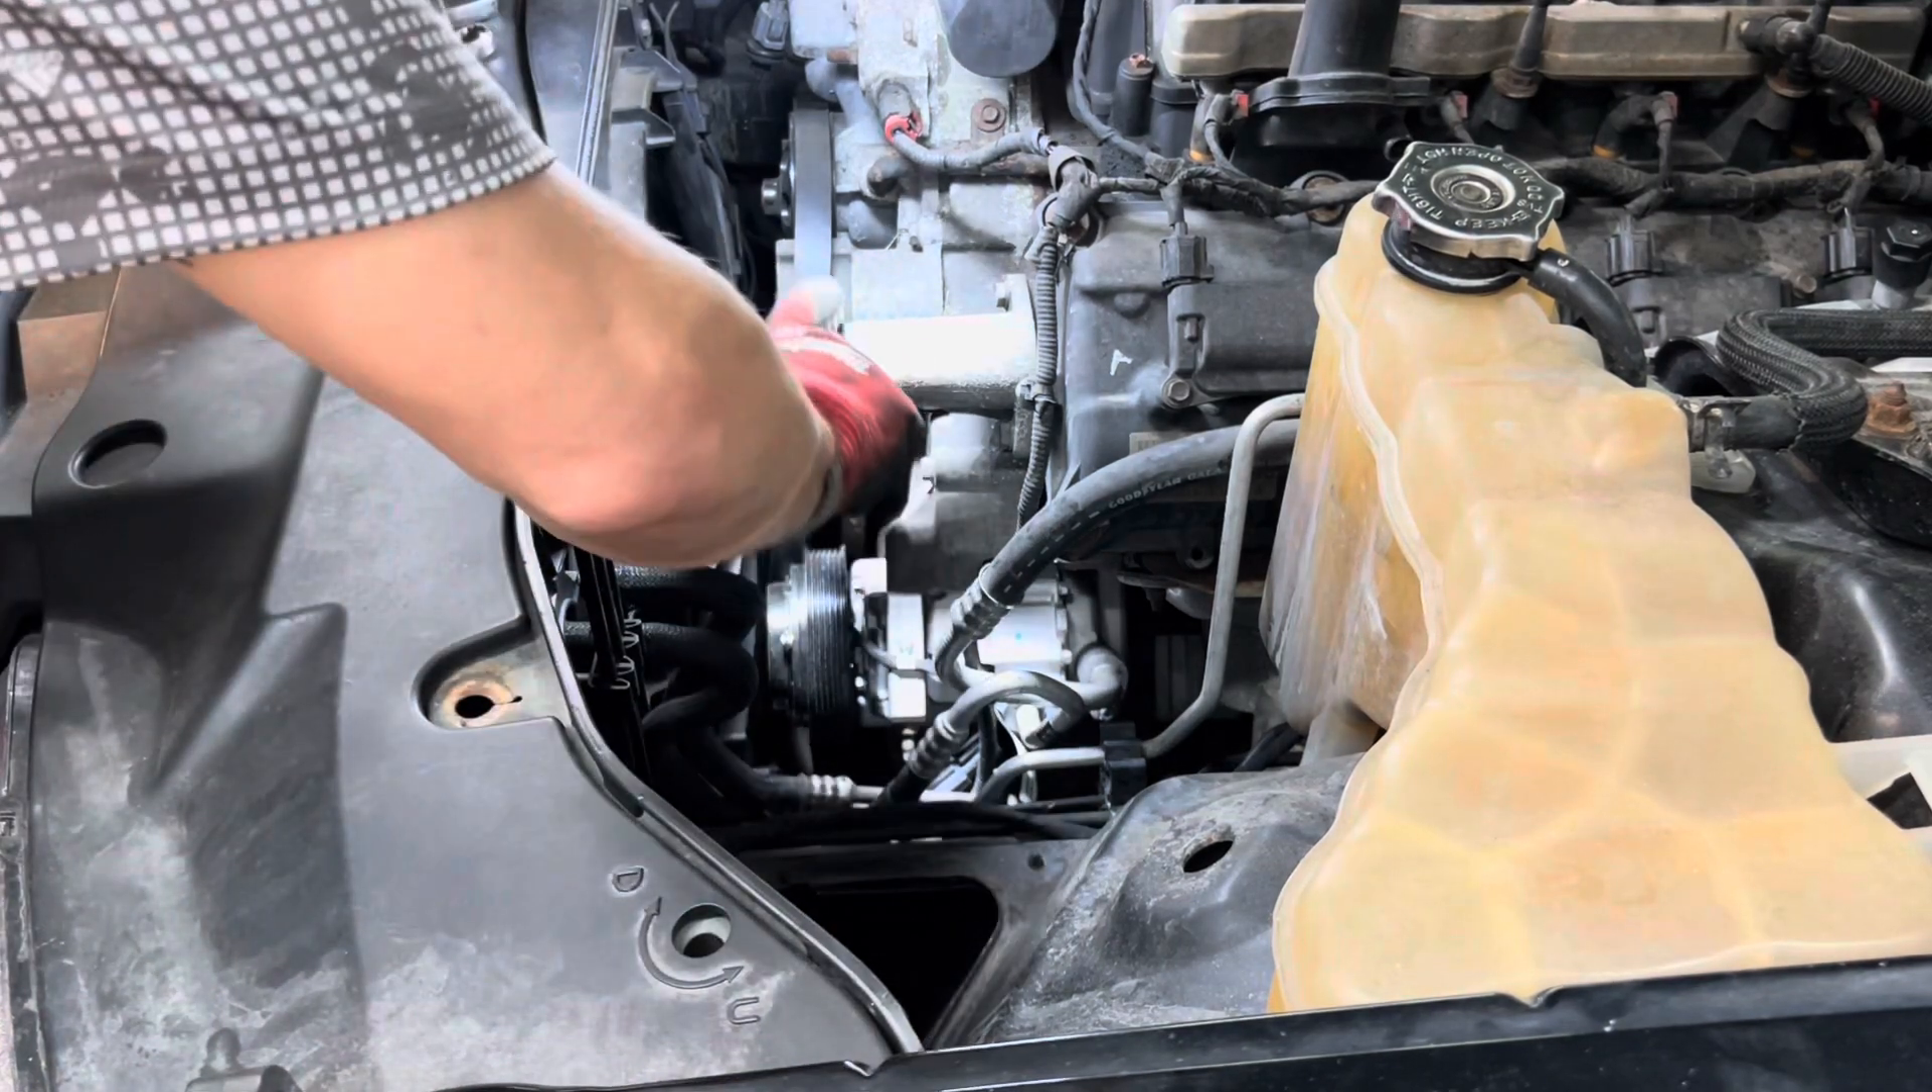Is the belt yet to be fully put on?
Yes.